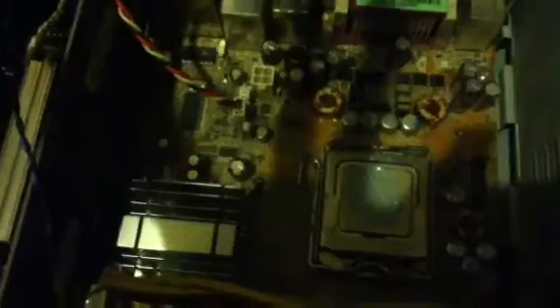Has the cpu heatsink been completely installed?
No.